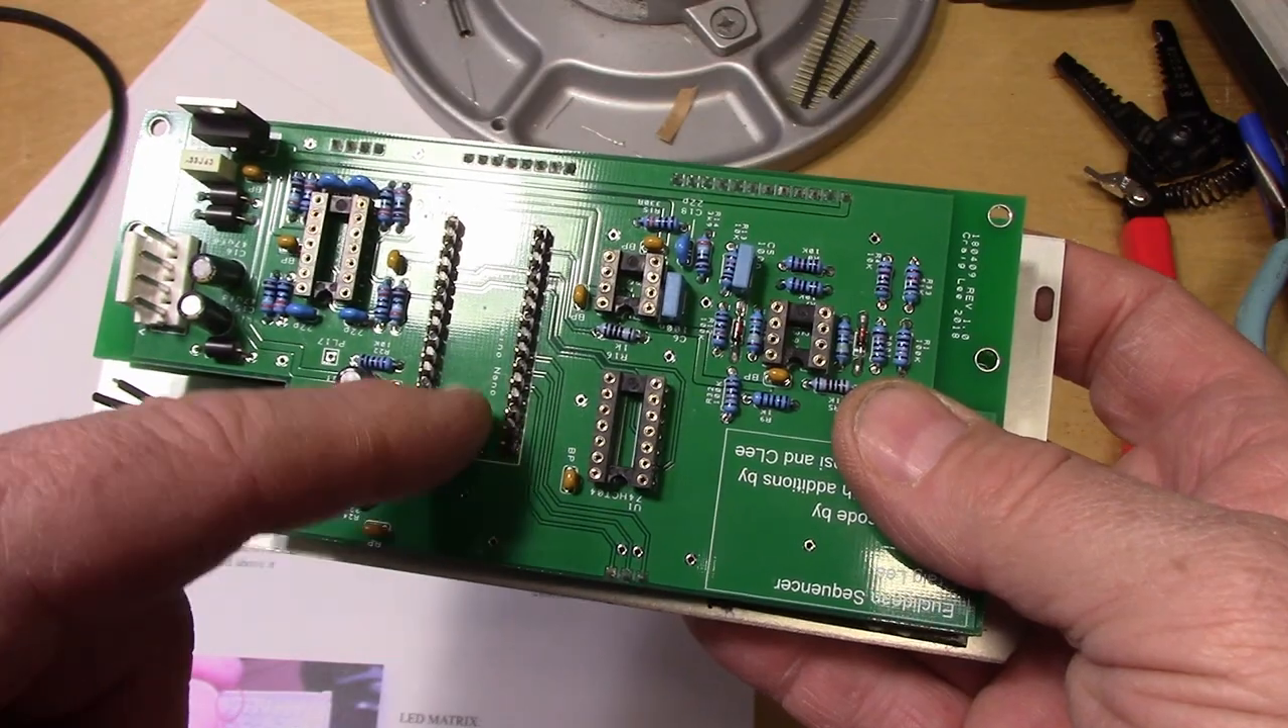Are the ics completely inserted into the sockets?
No.